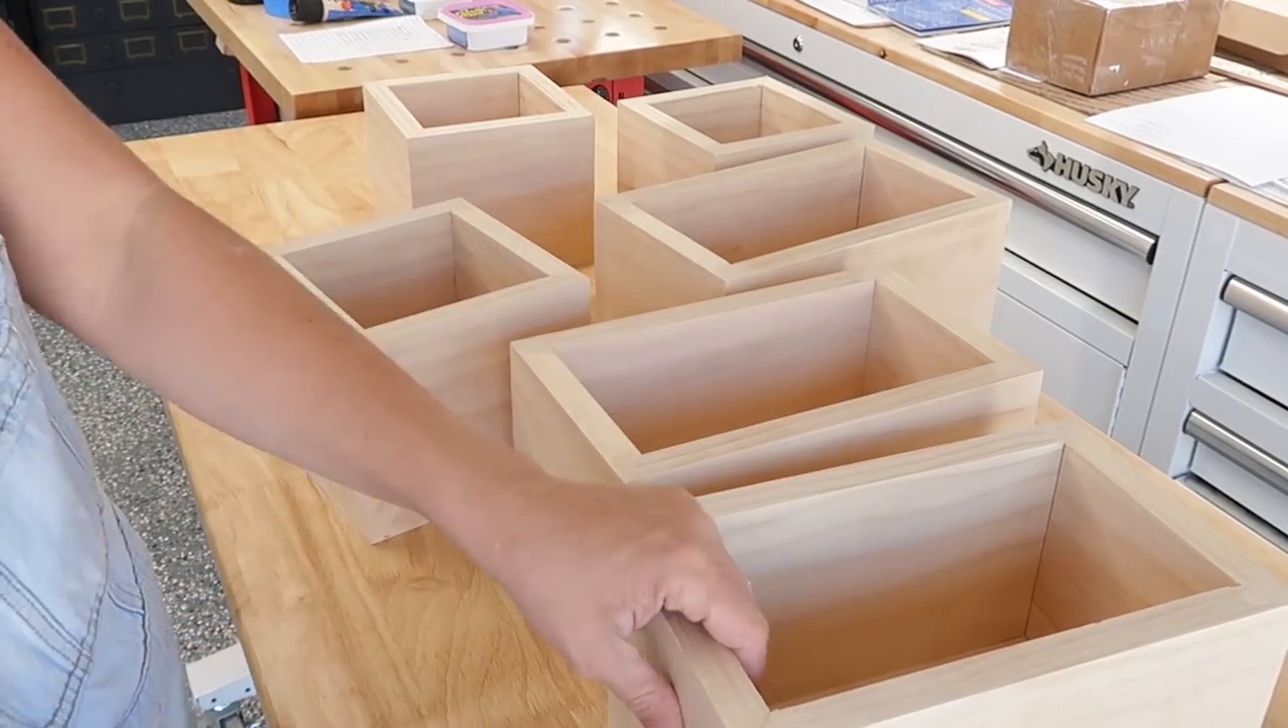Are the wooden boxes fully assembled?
Yes.